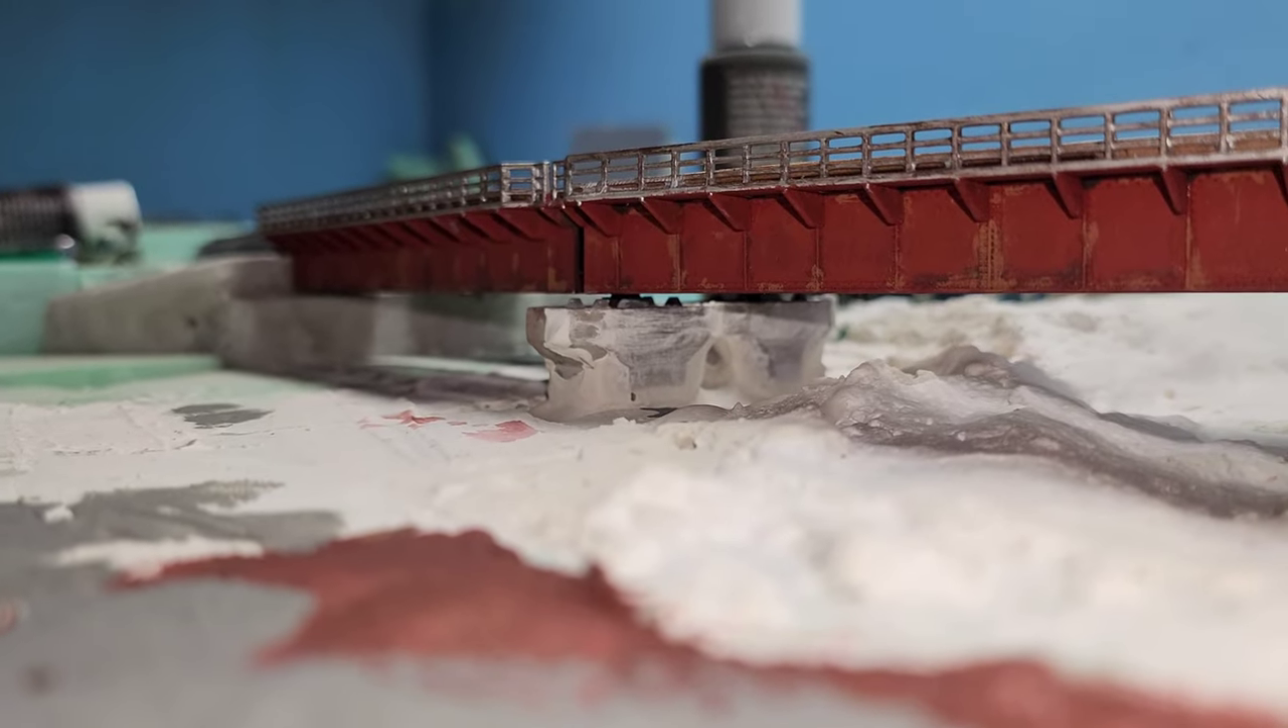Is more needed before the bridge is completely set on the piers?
No.